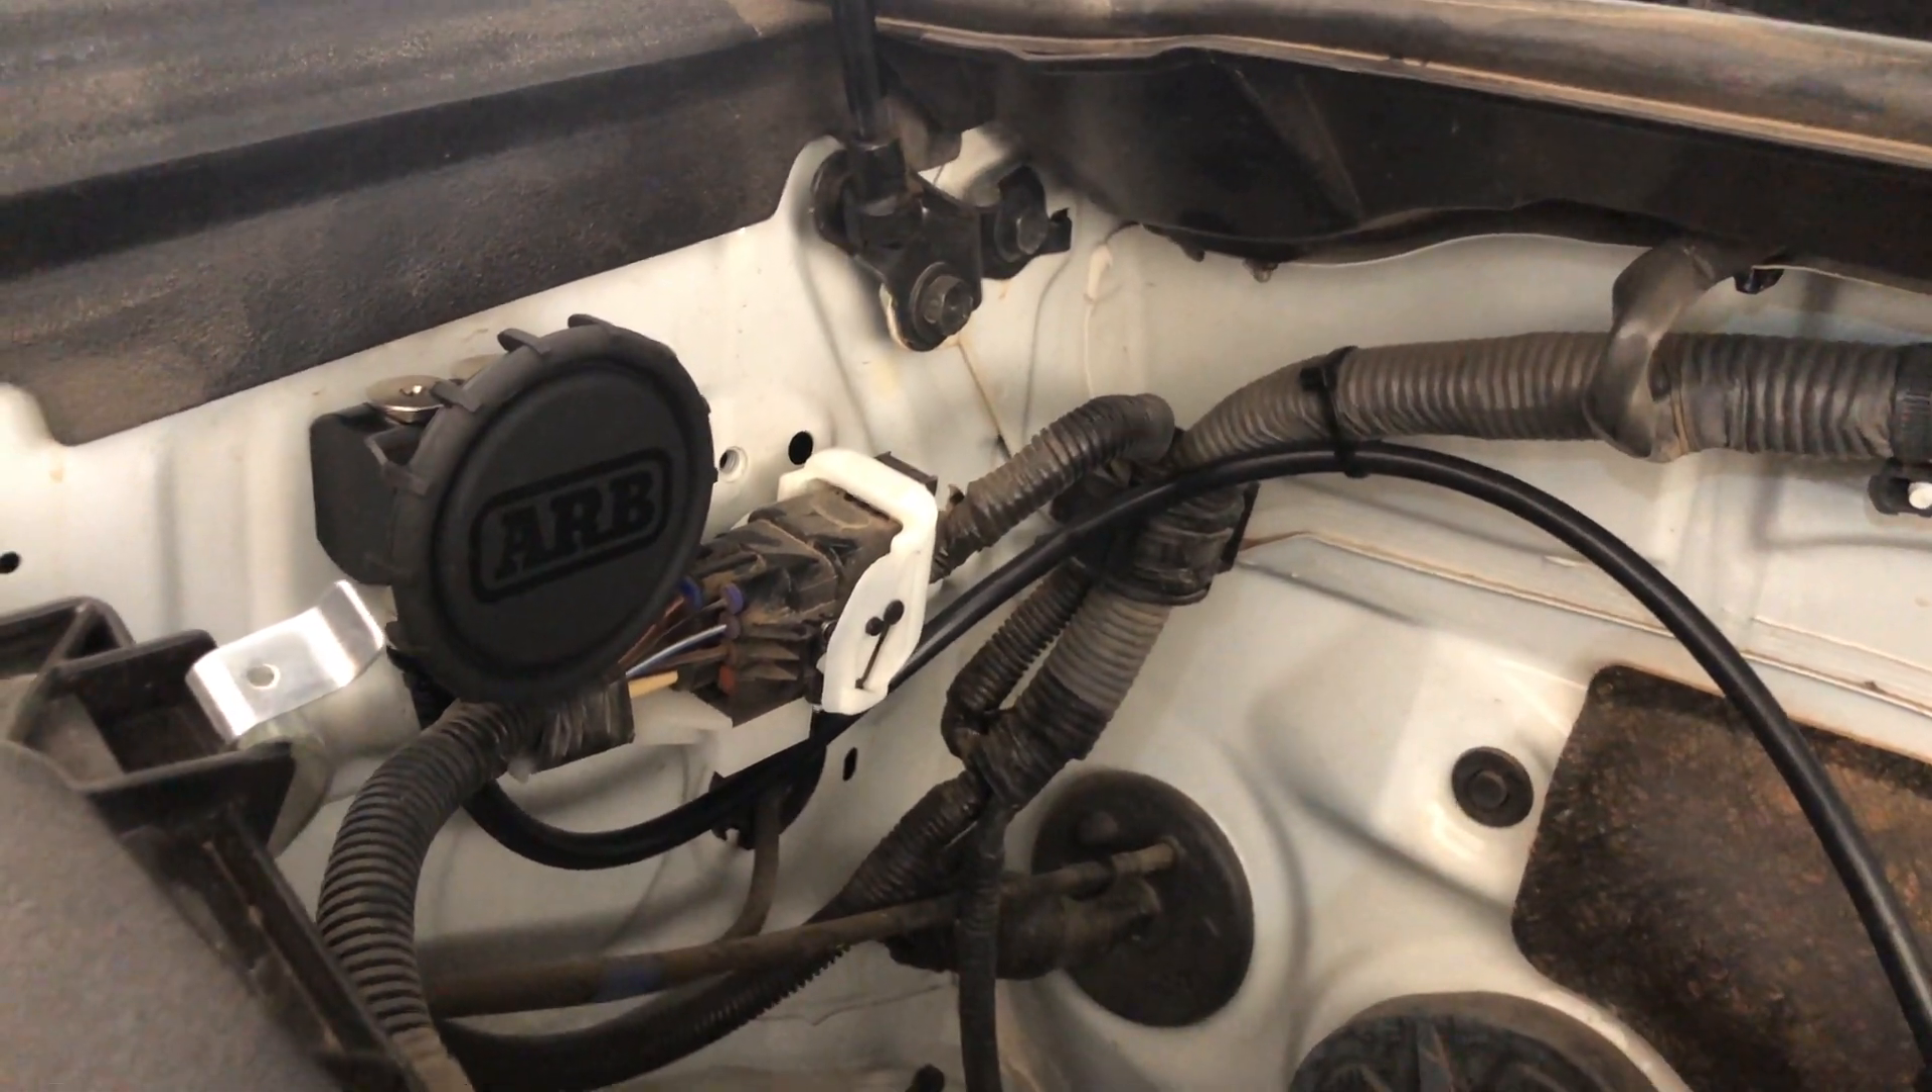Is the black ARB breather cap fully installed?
Yes.